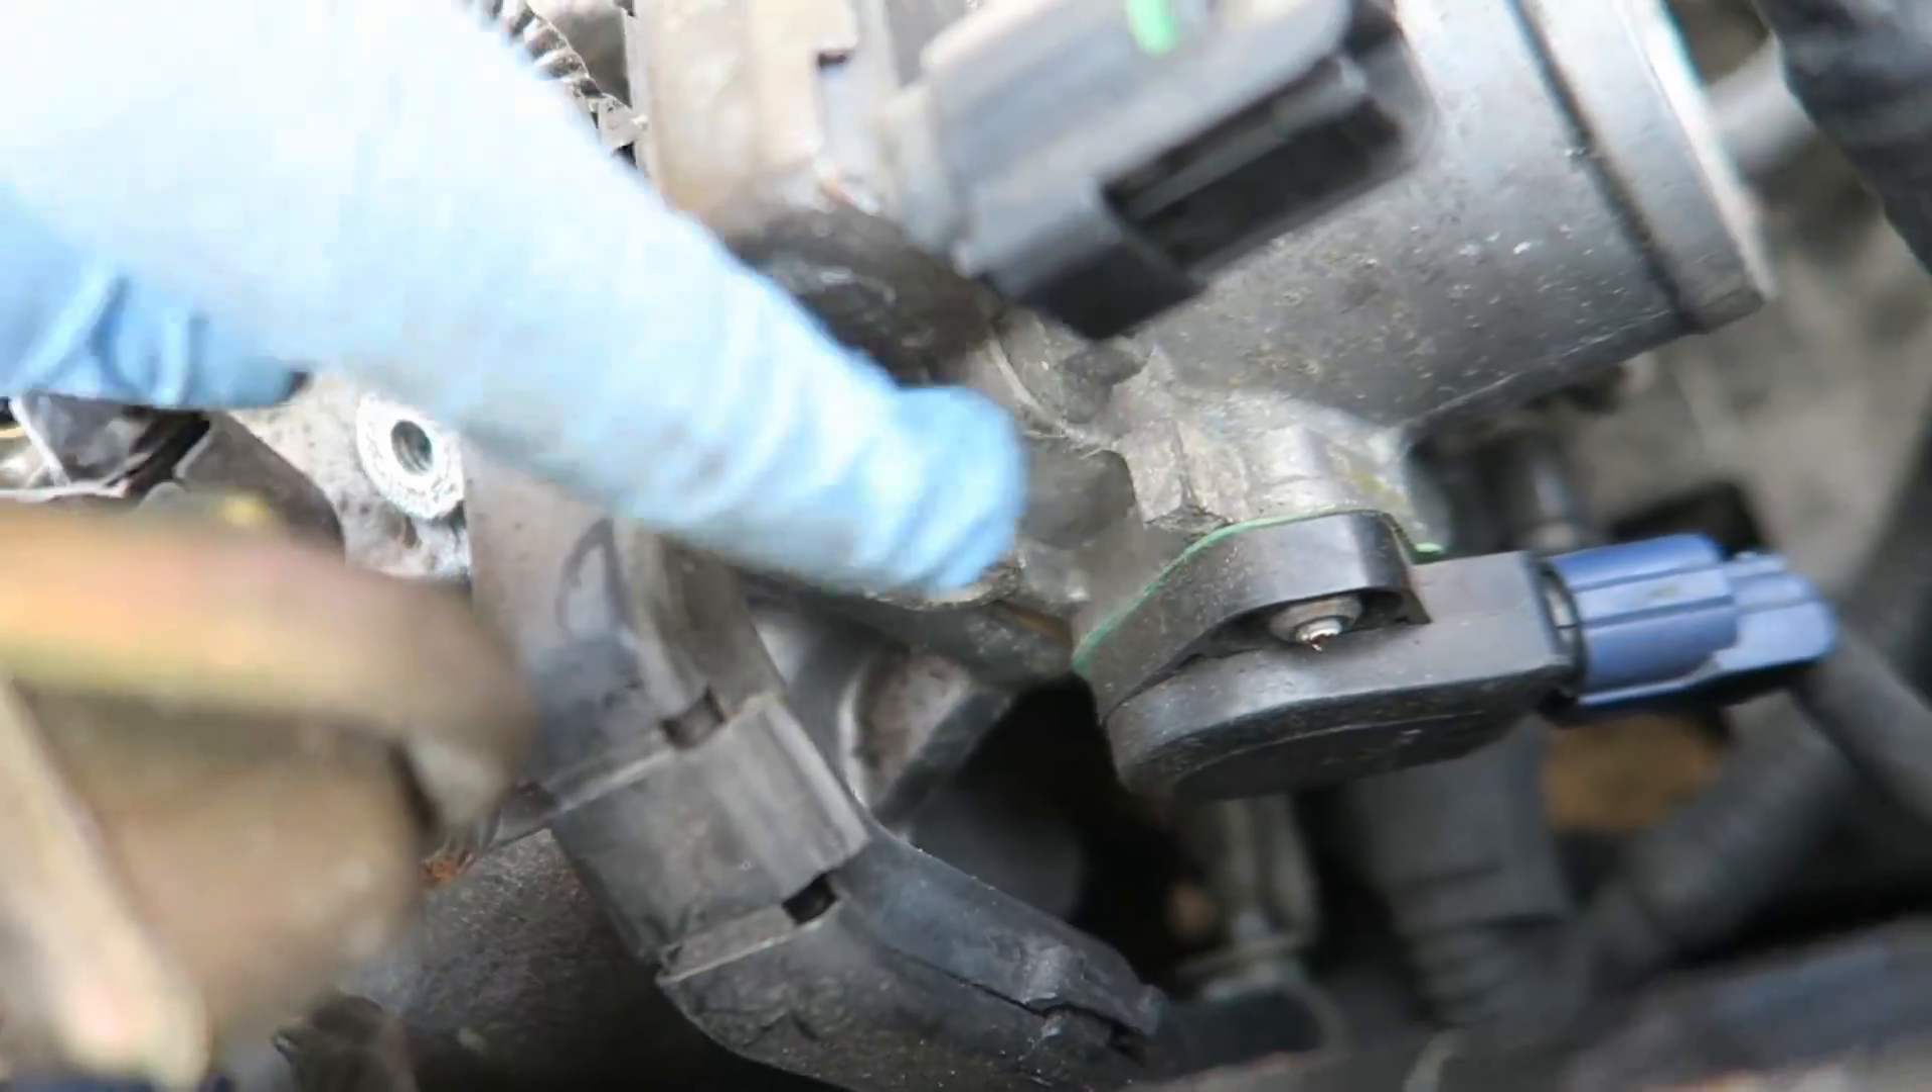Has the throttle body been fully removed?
No.